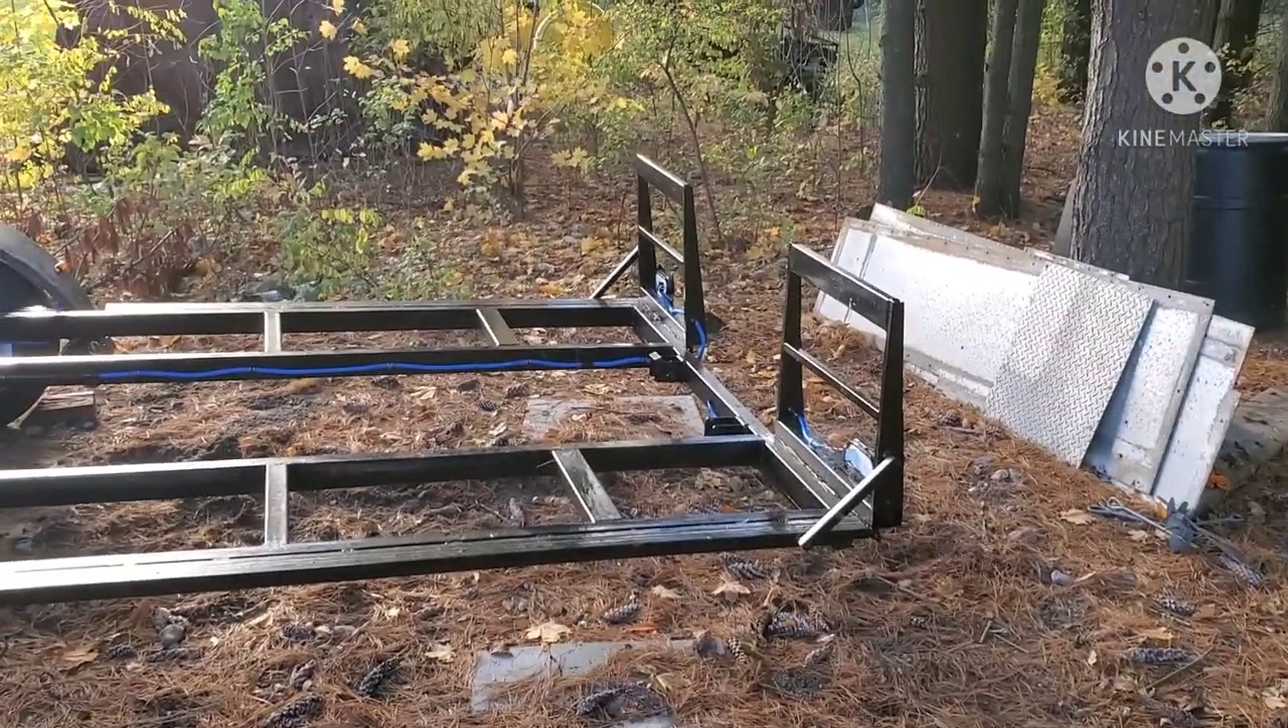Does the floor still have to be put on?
Yes.